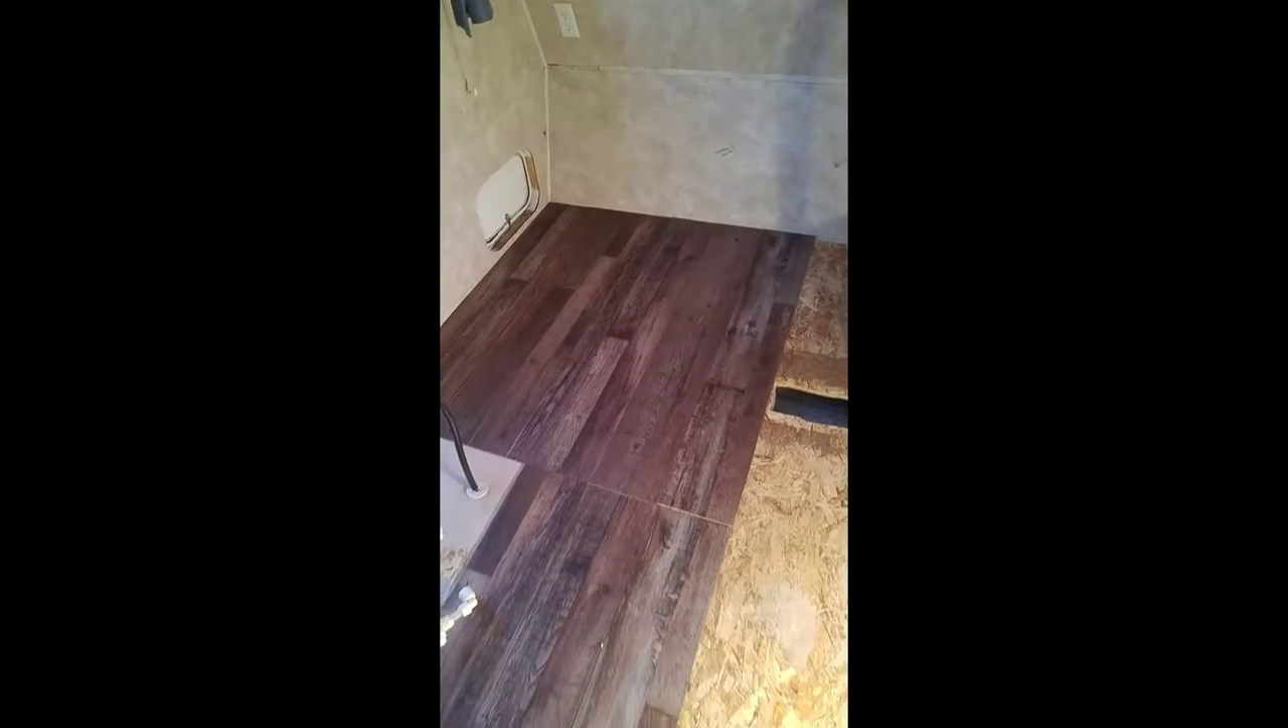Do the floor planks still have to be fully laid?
Yes.